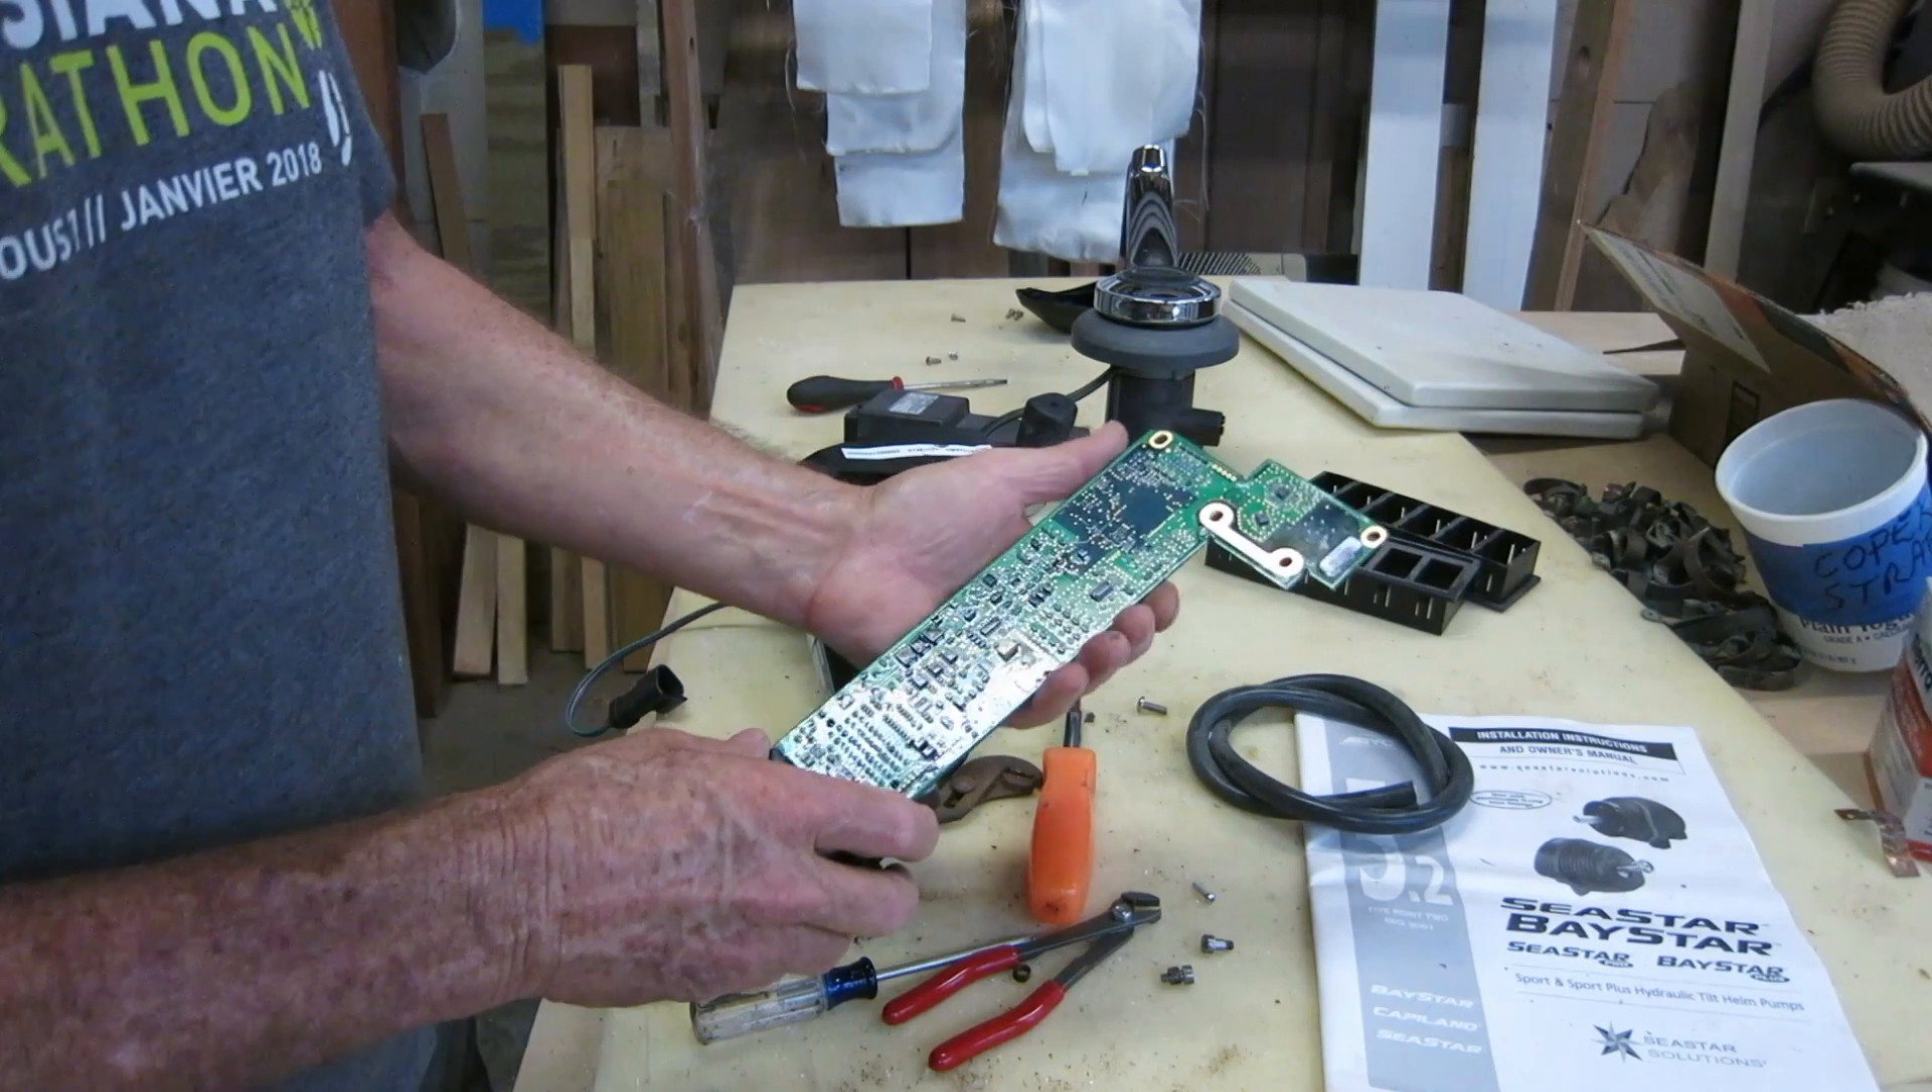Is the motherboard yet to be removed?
No.